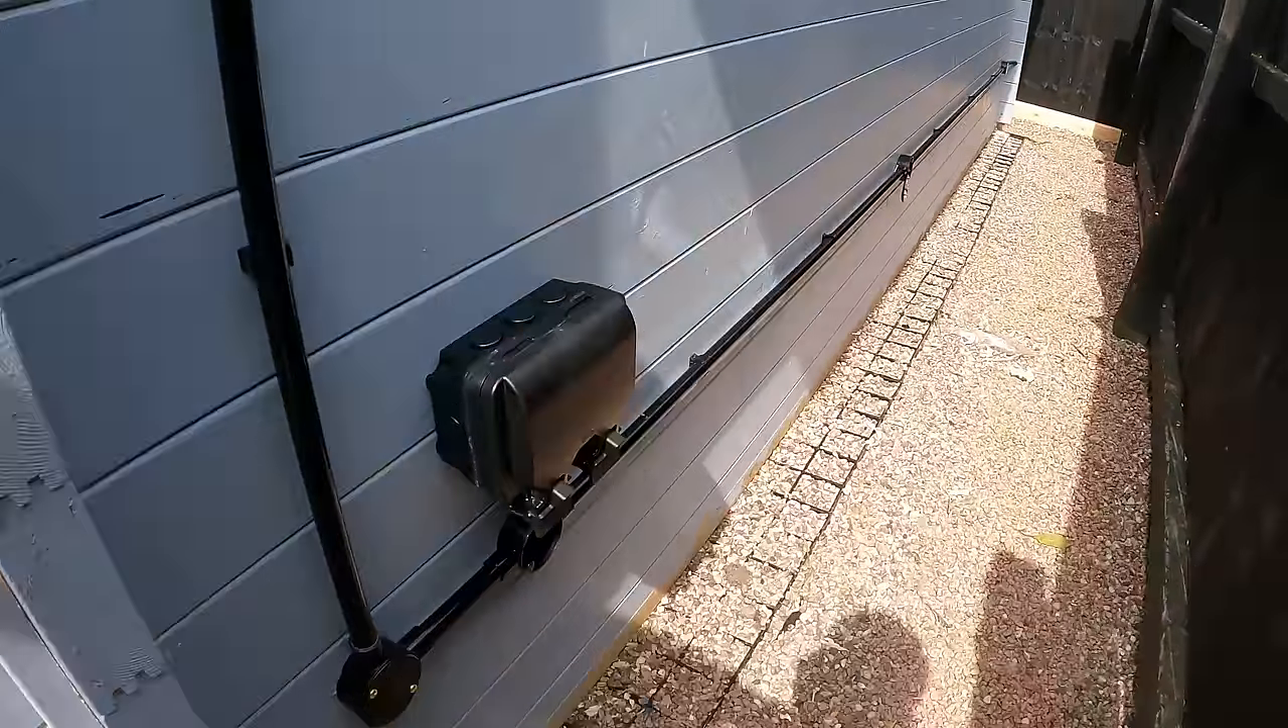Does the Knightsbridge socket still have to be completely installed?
No.